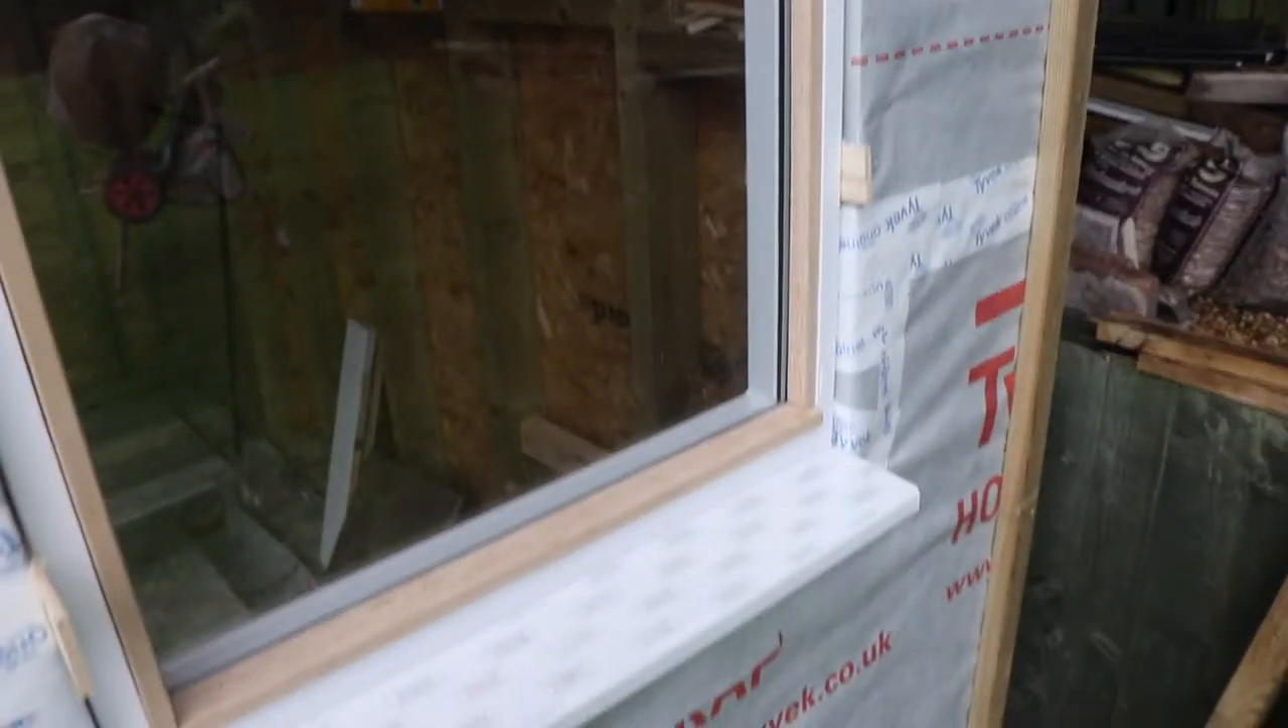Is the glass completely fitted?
Yes.